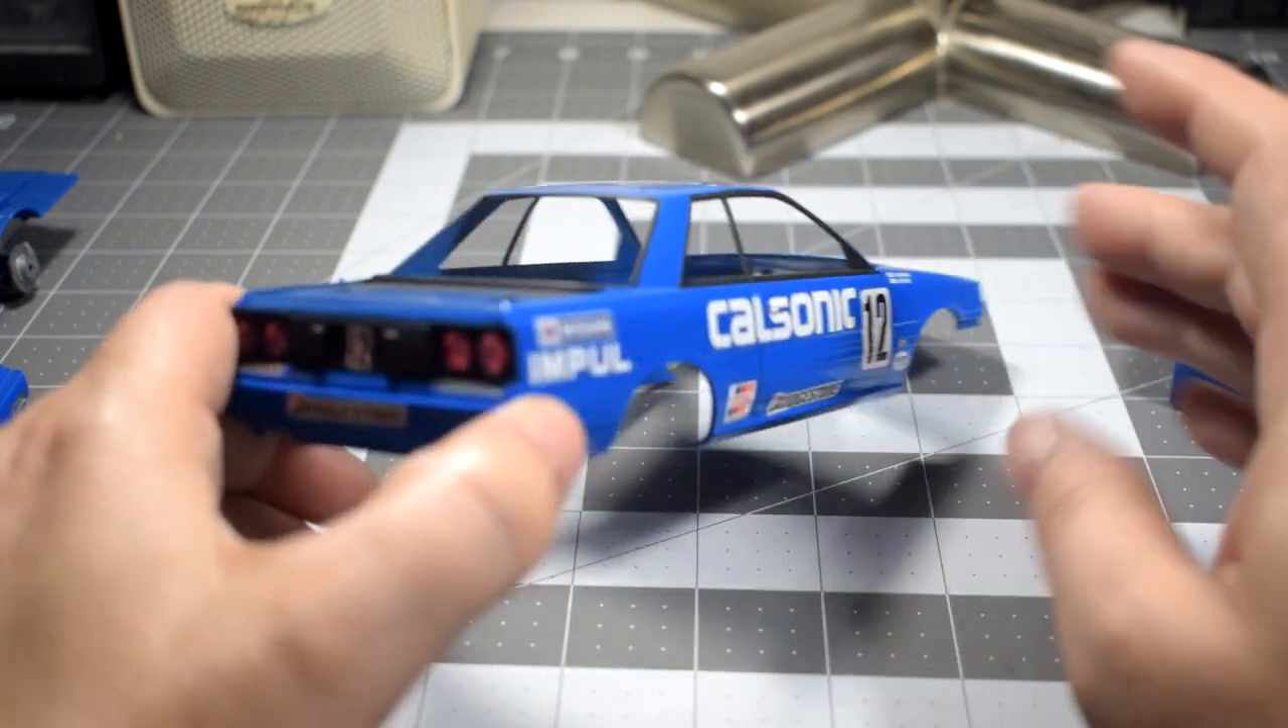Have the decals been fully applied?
Yes.